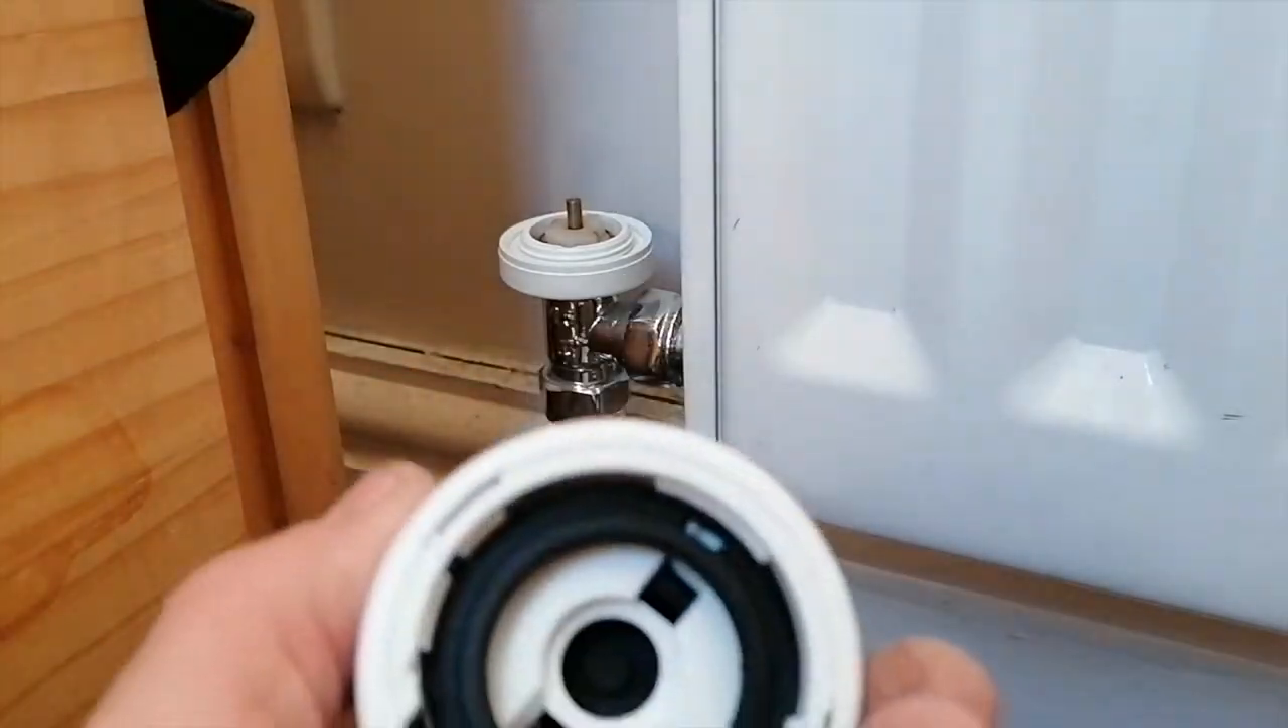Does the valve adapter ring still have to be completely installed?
No.